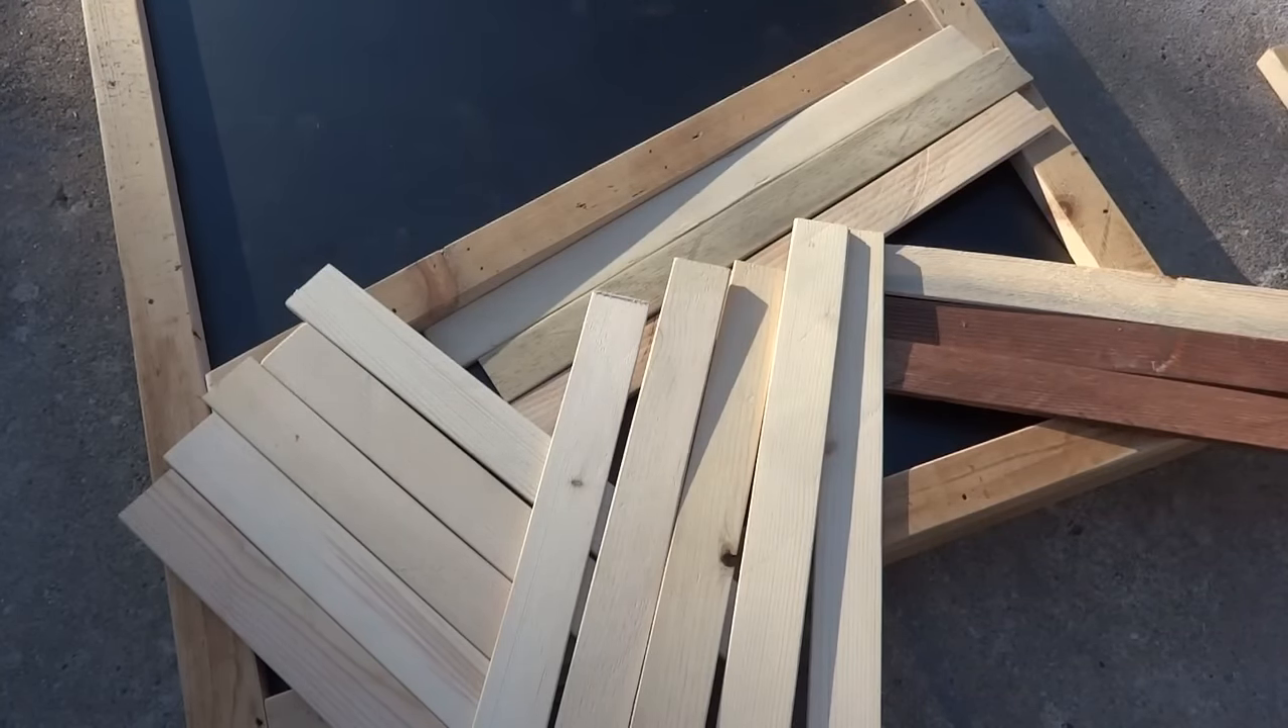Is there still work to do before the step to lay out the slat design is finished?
Yes.